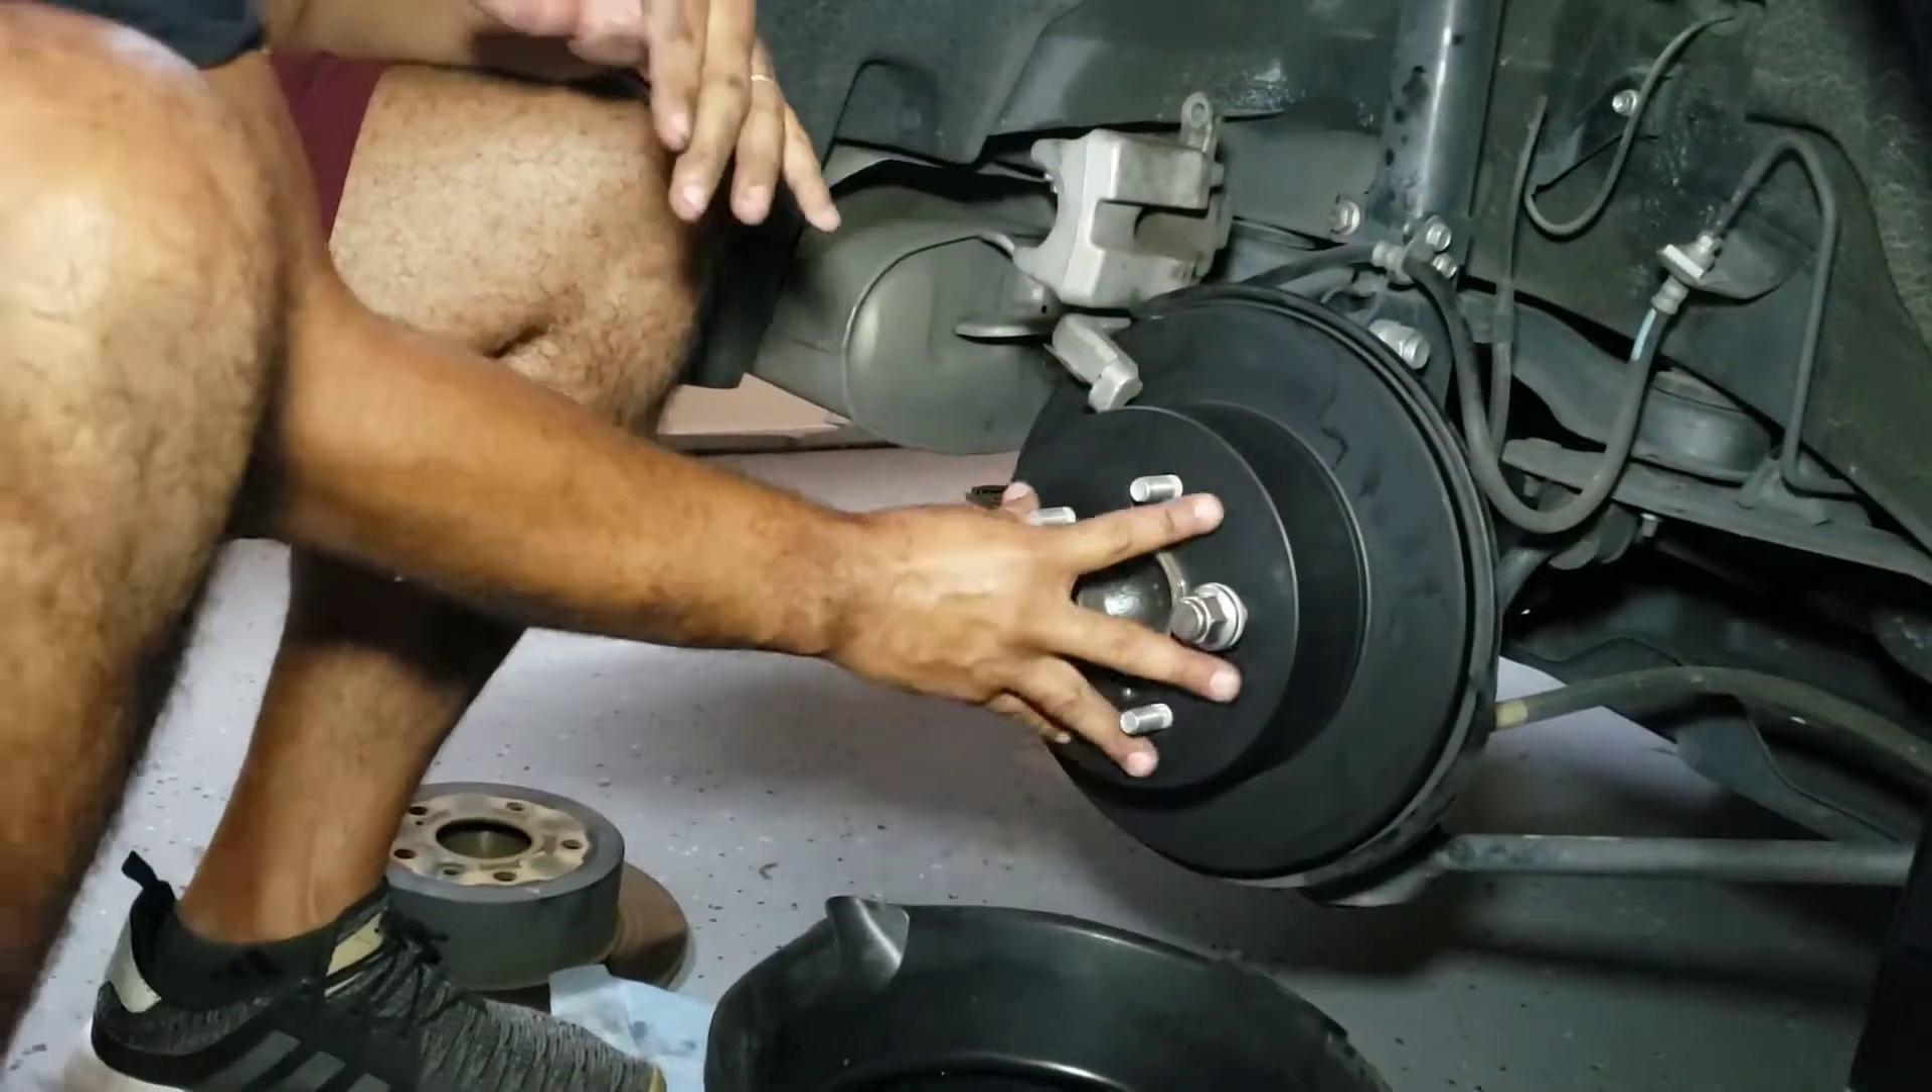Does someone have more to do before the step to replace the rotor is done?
No.